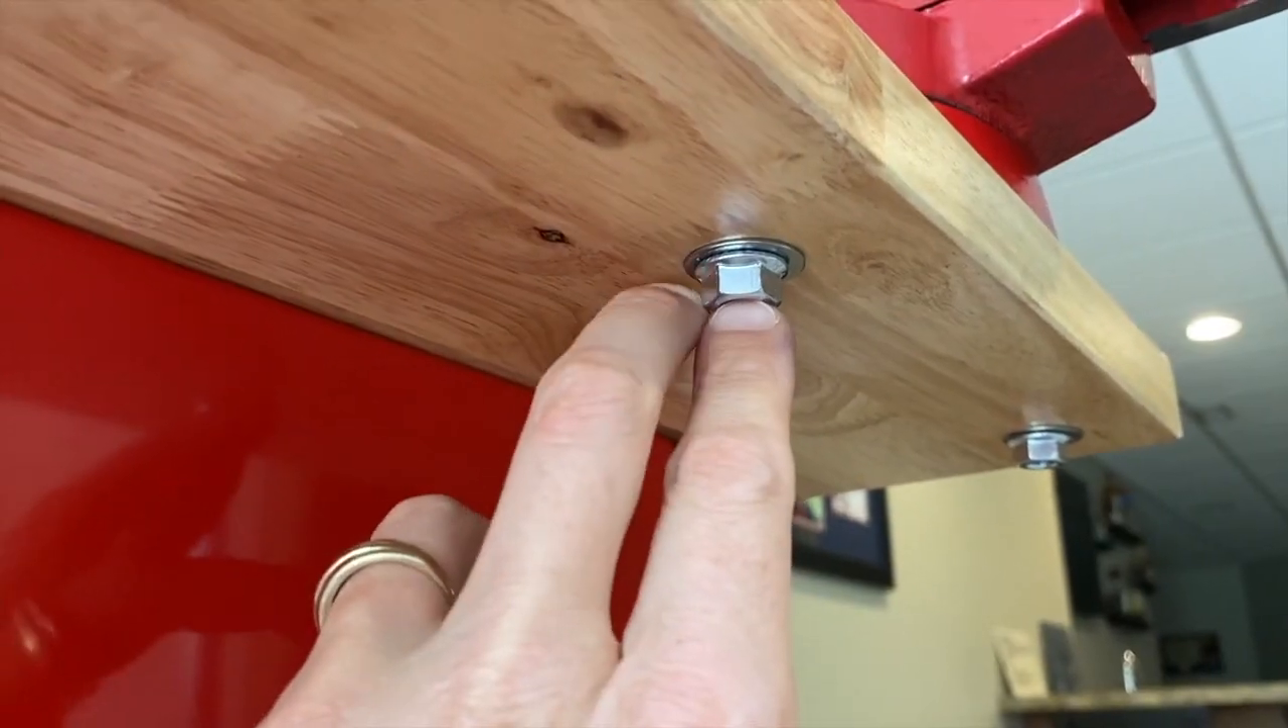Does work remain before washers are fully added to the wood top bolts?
No.